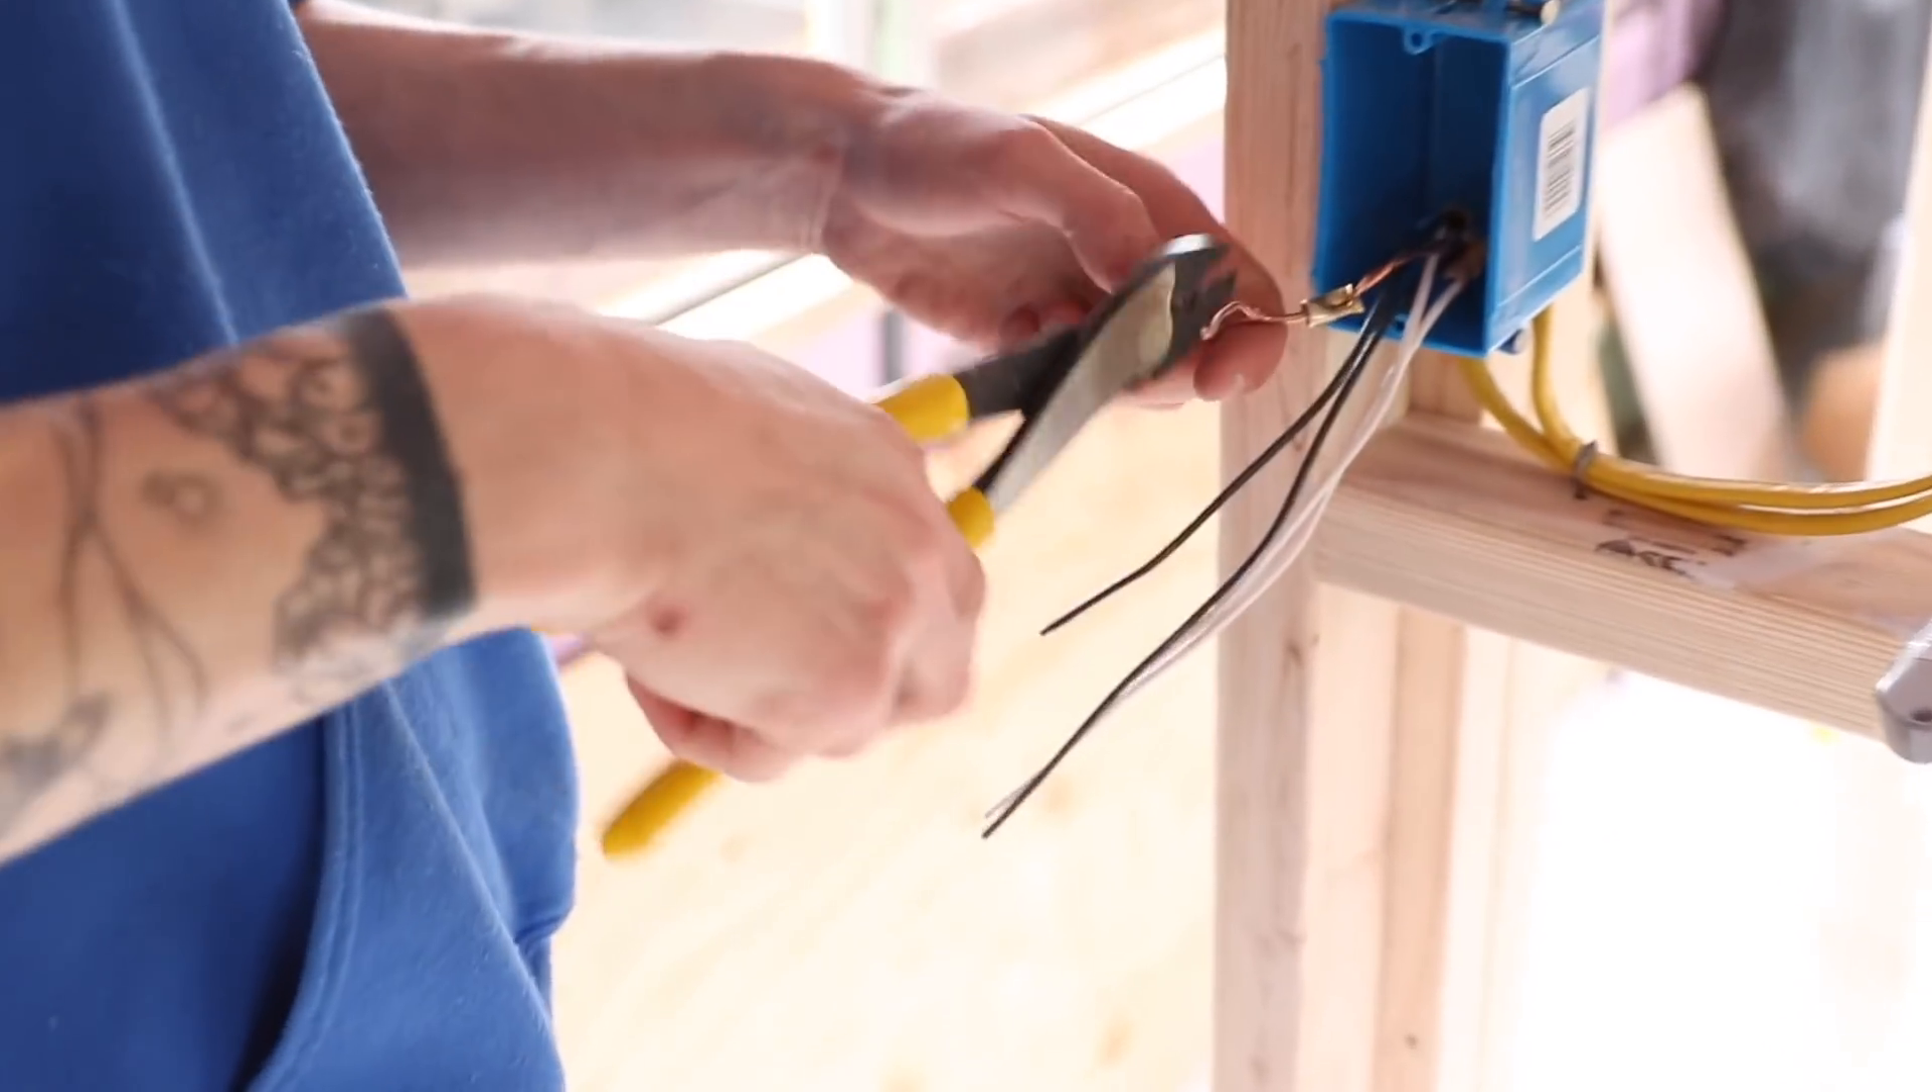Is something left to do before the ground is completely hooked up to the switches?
Yes.